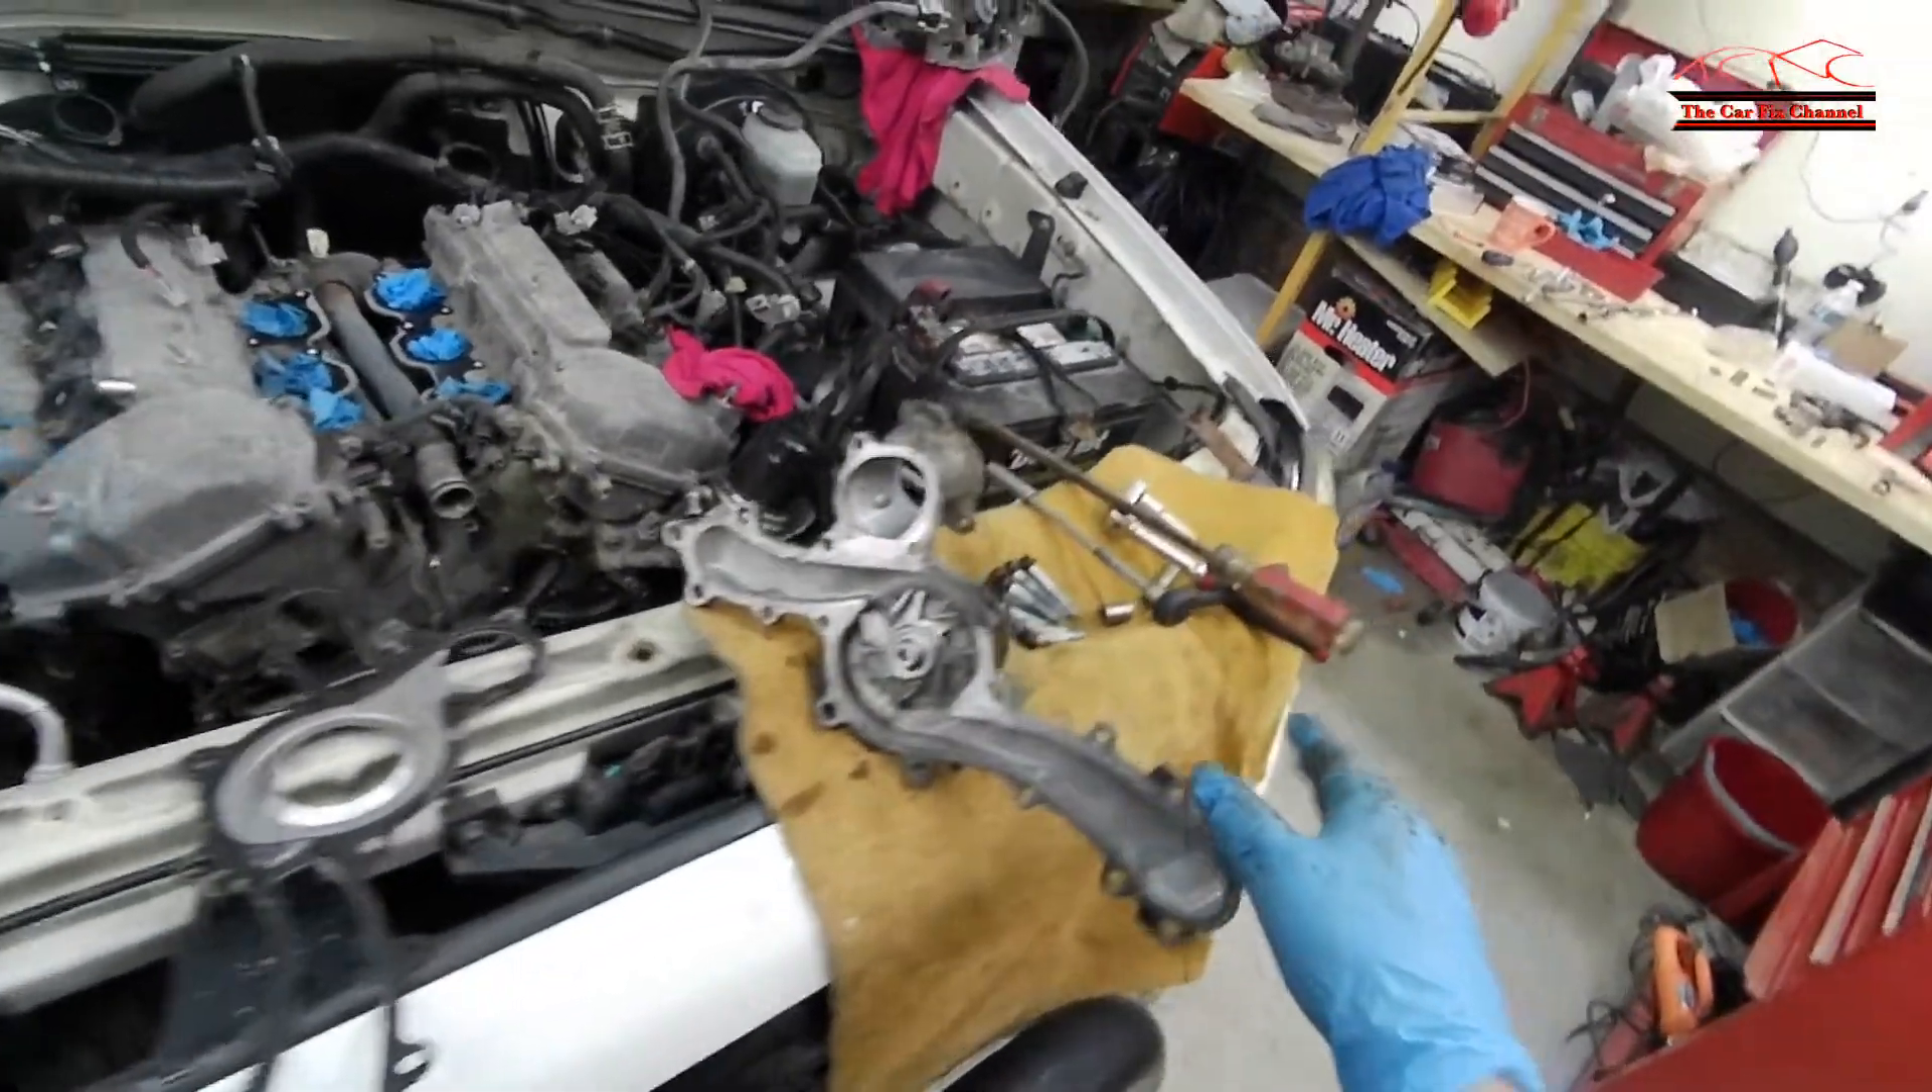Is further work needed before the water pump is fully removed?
No.